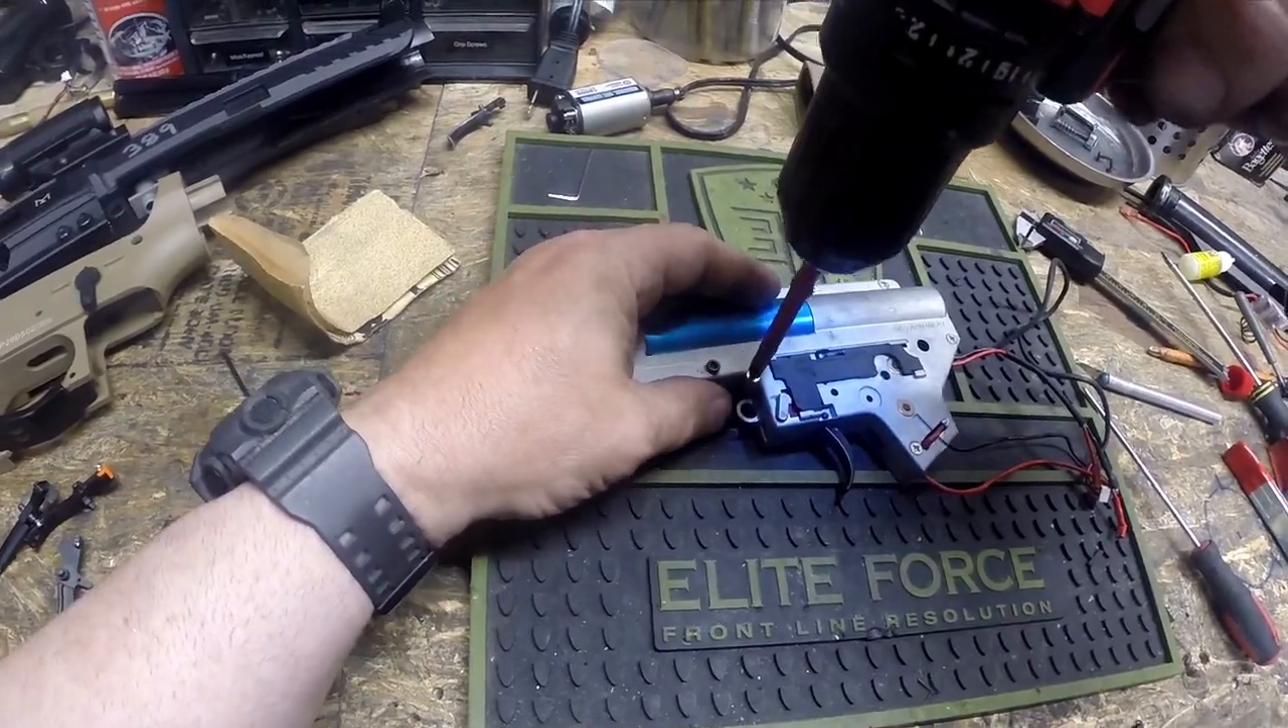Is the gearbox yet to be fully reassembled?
Yes.